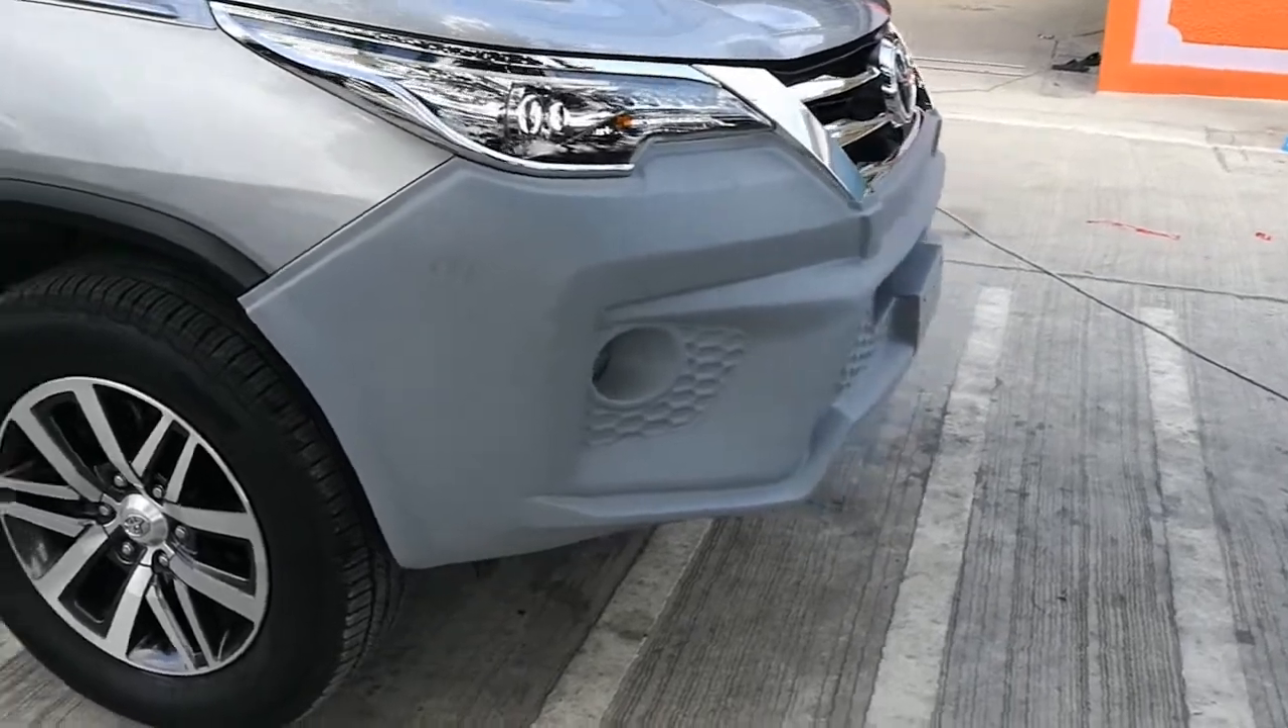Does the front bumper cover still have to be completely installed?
No.